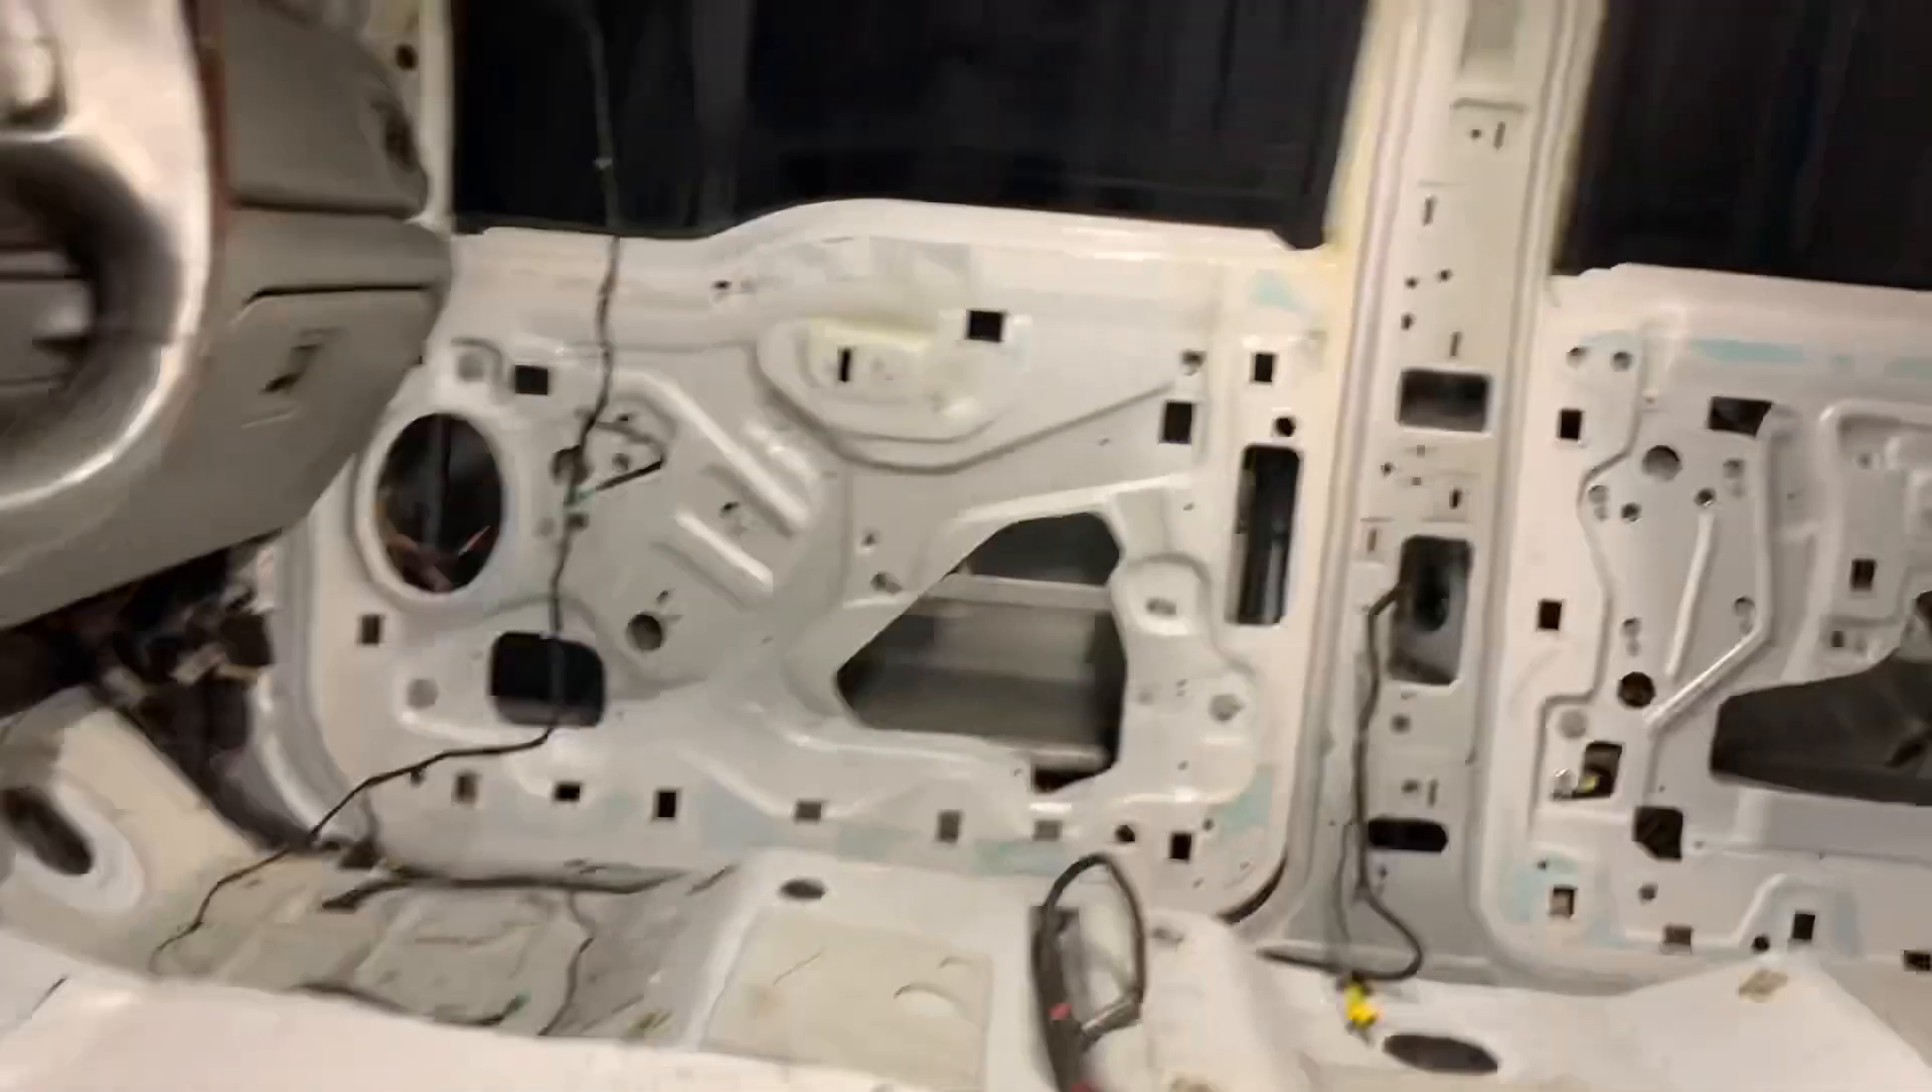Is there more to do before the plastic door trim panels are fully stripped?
No.